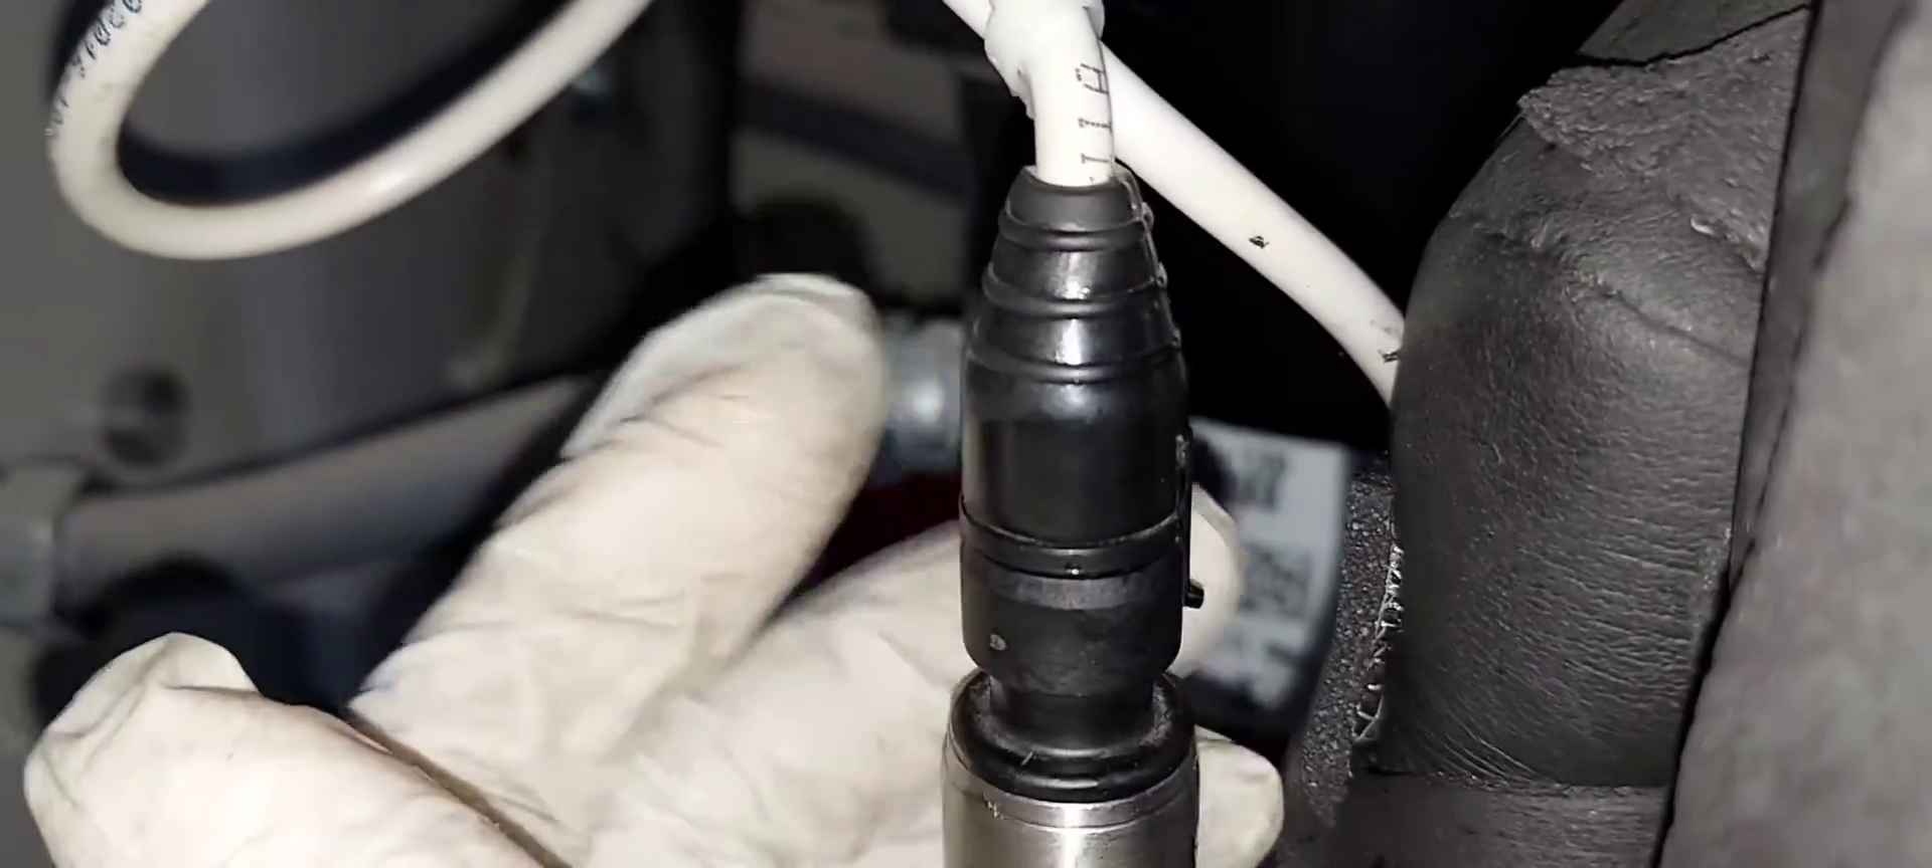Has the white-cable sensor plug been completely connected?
Yes.